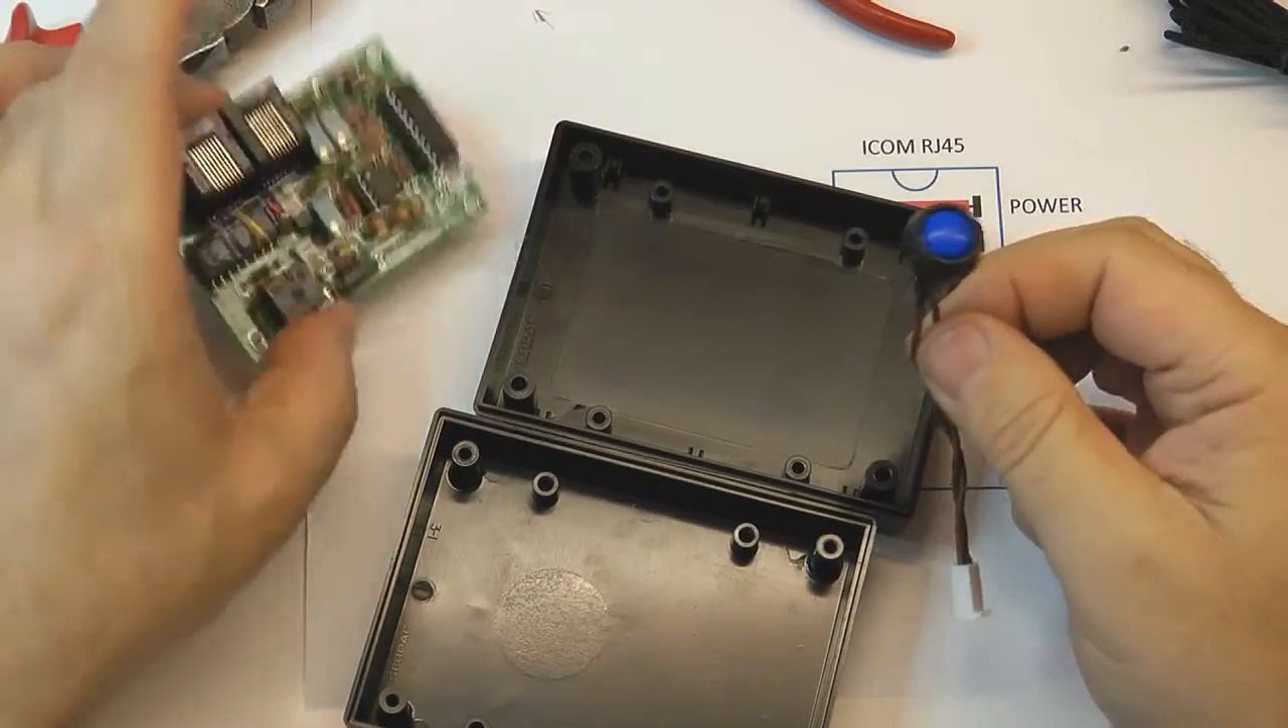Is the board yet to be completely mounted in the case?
Yes.